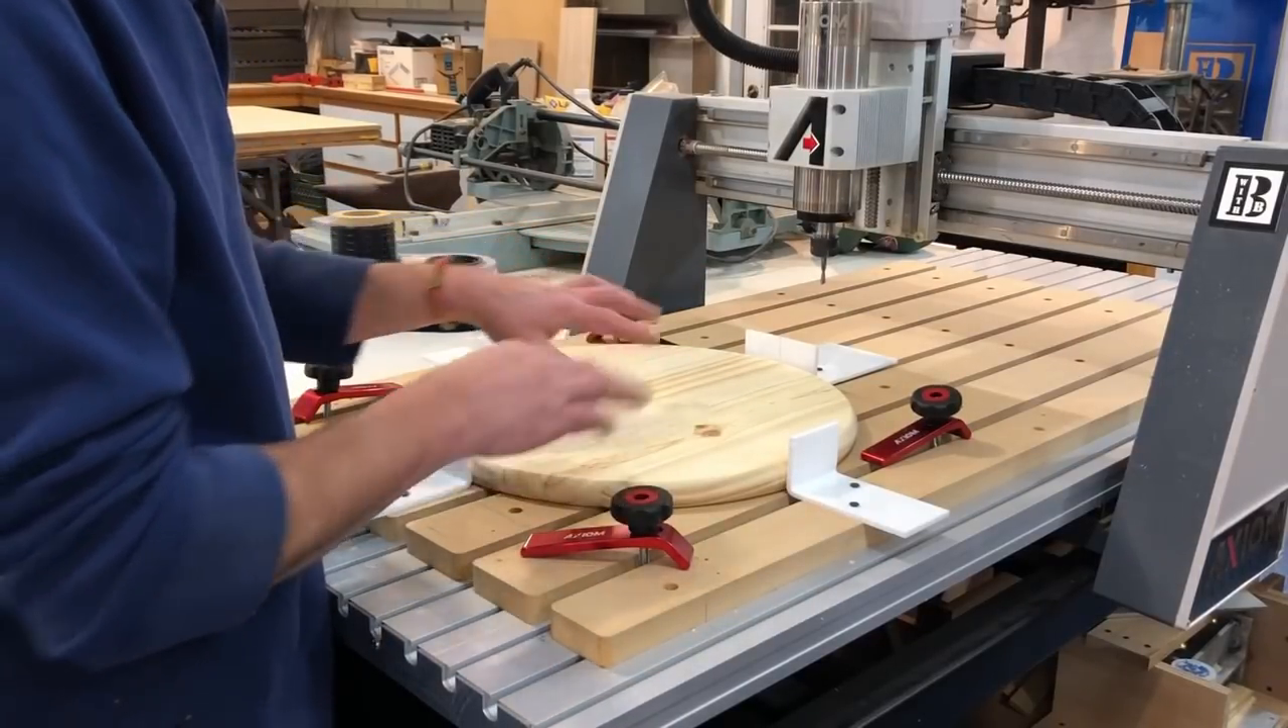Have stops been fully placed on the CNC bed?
Yes.